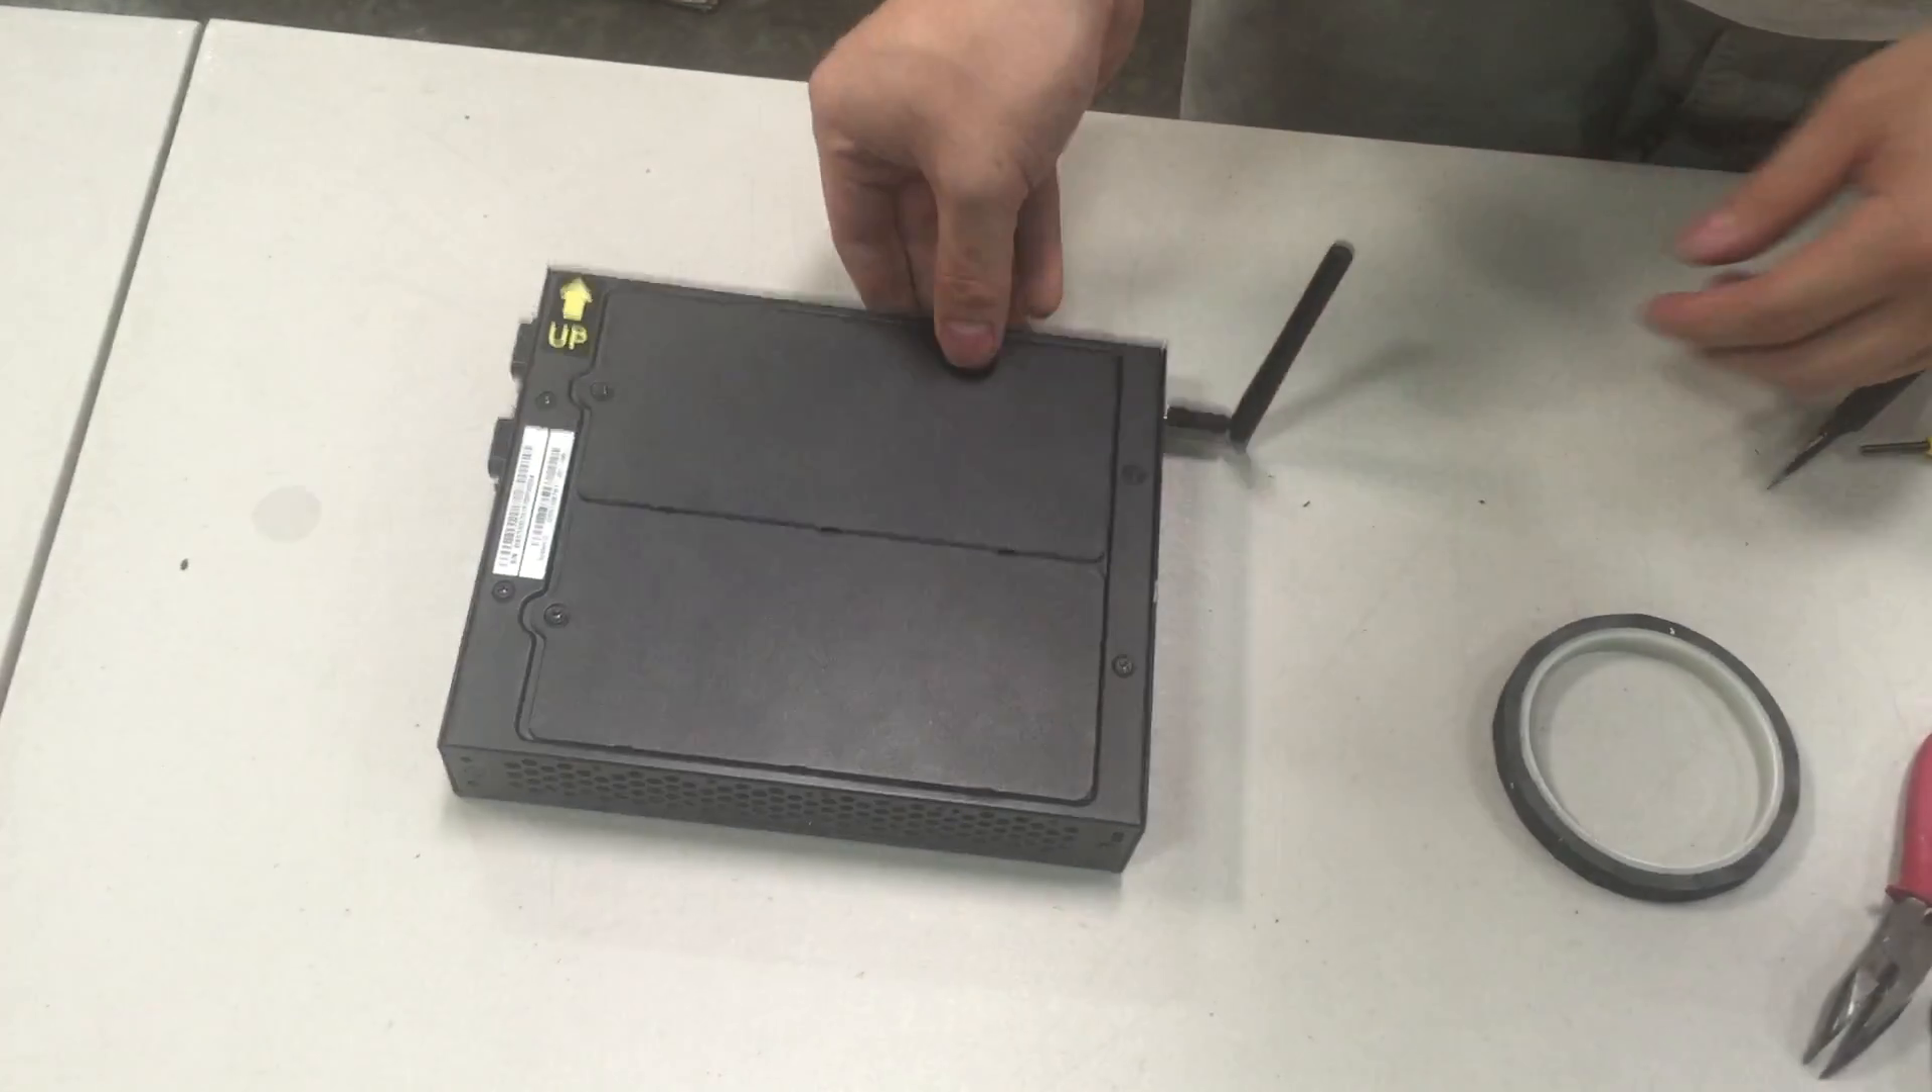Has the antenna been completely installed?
Yes.